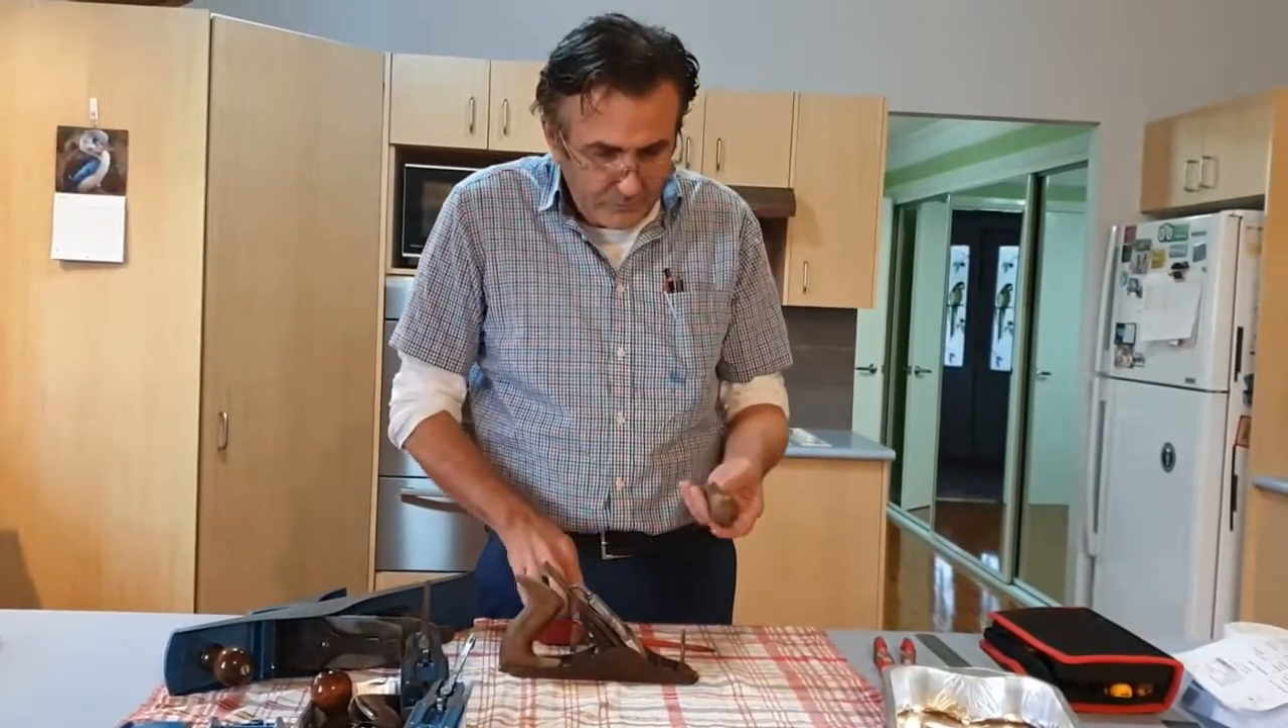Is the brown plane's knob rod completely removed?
No.